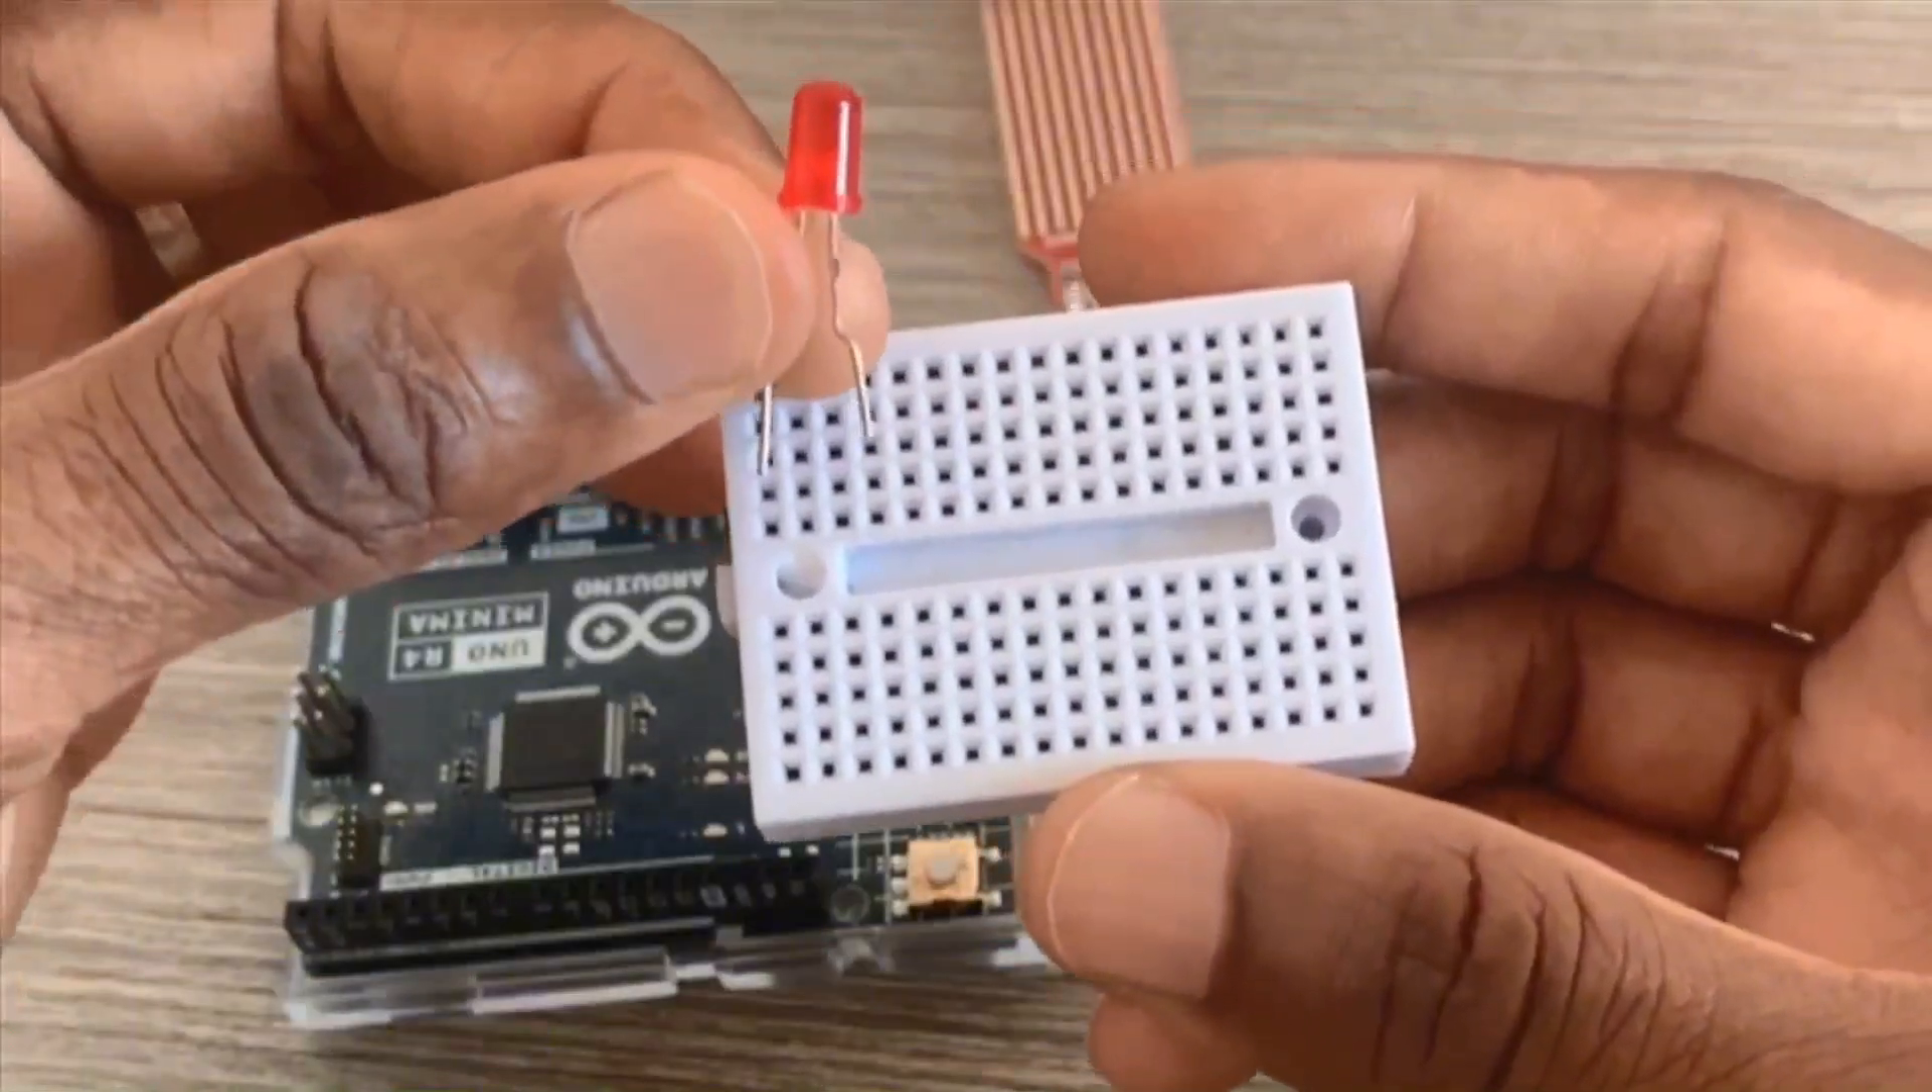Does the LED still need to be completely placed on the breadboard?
Yes.